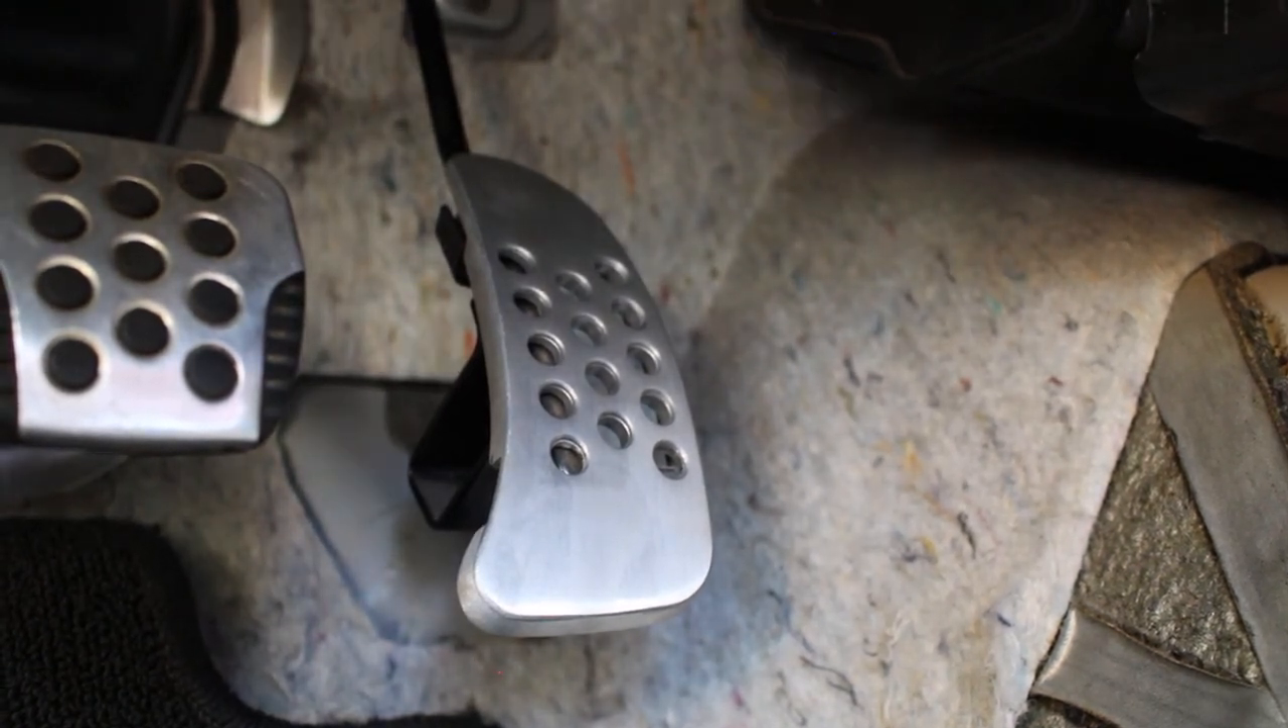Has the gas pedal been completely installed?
Yes.